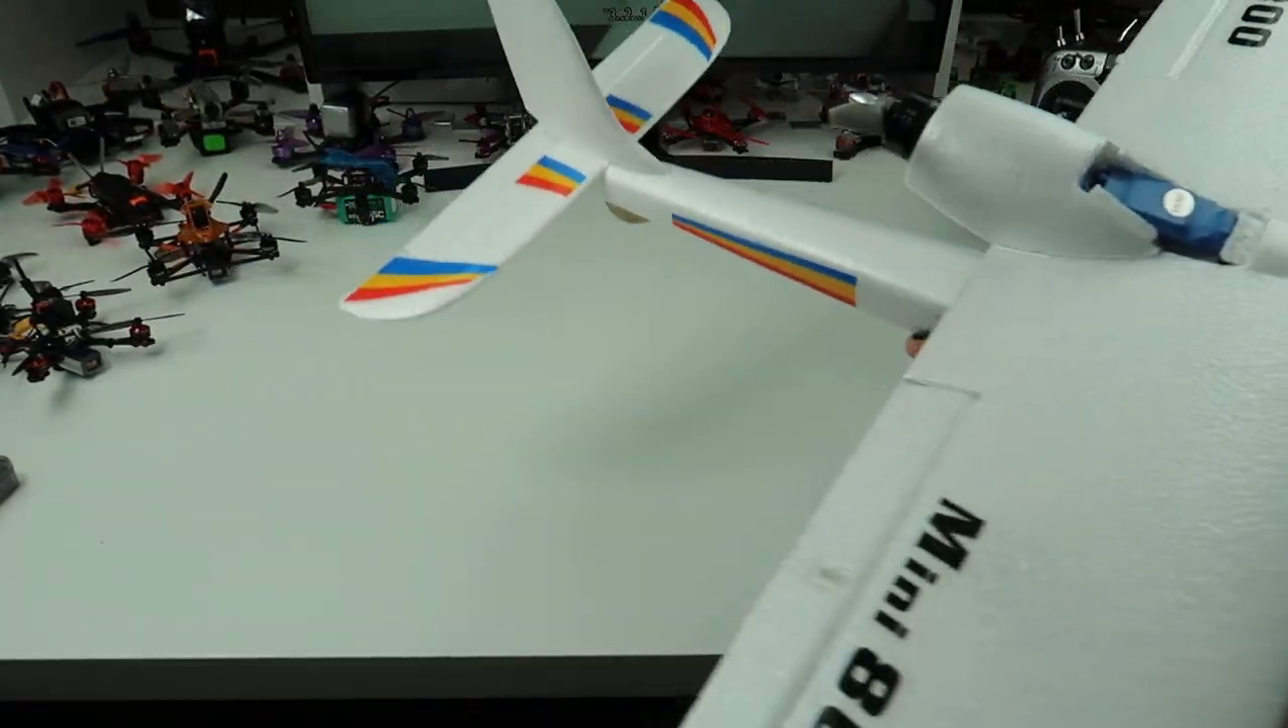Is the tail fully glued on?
Yes.